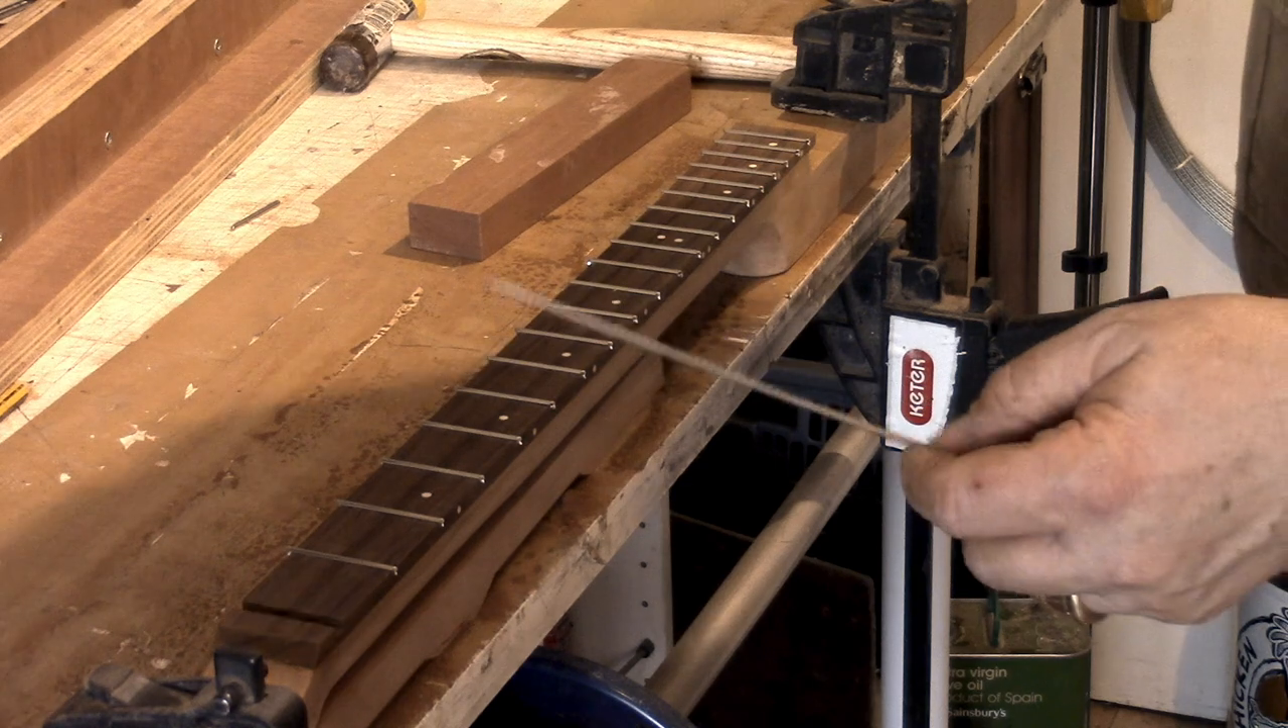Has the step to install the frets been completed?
Yes.